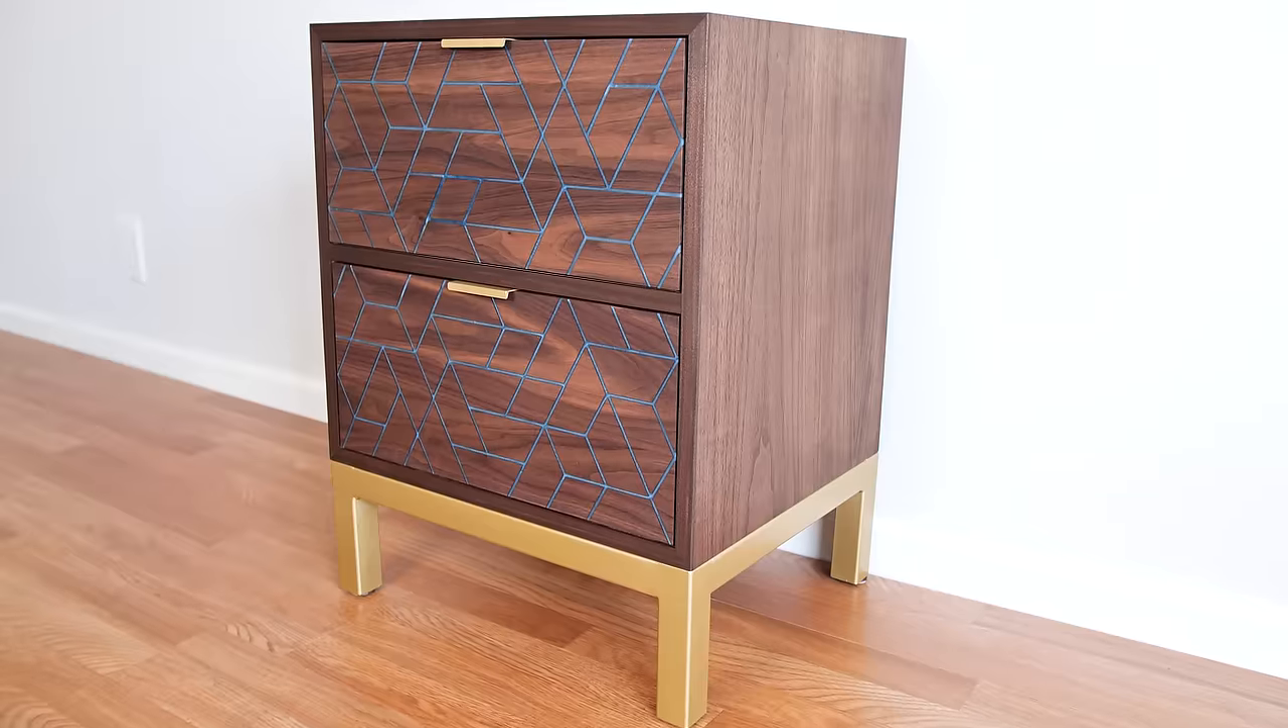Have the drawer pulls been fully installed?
Yes.